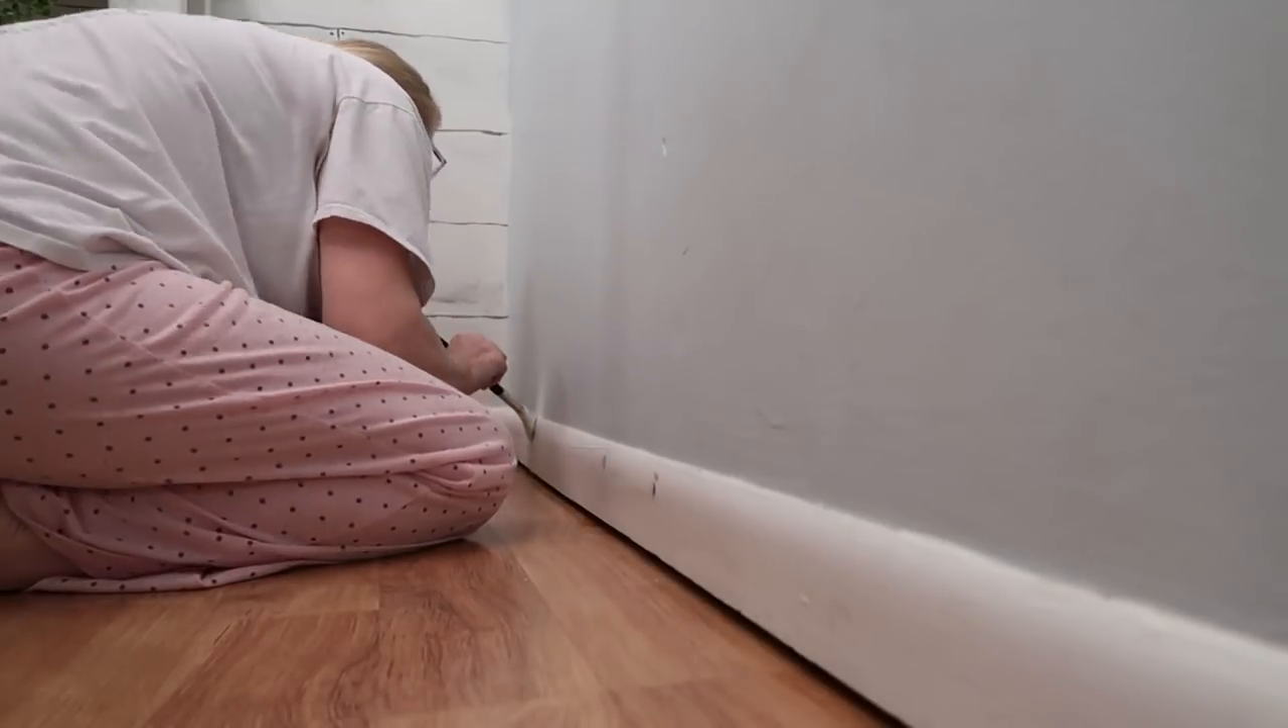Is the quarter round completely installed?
No.